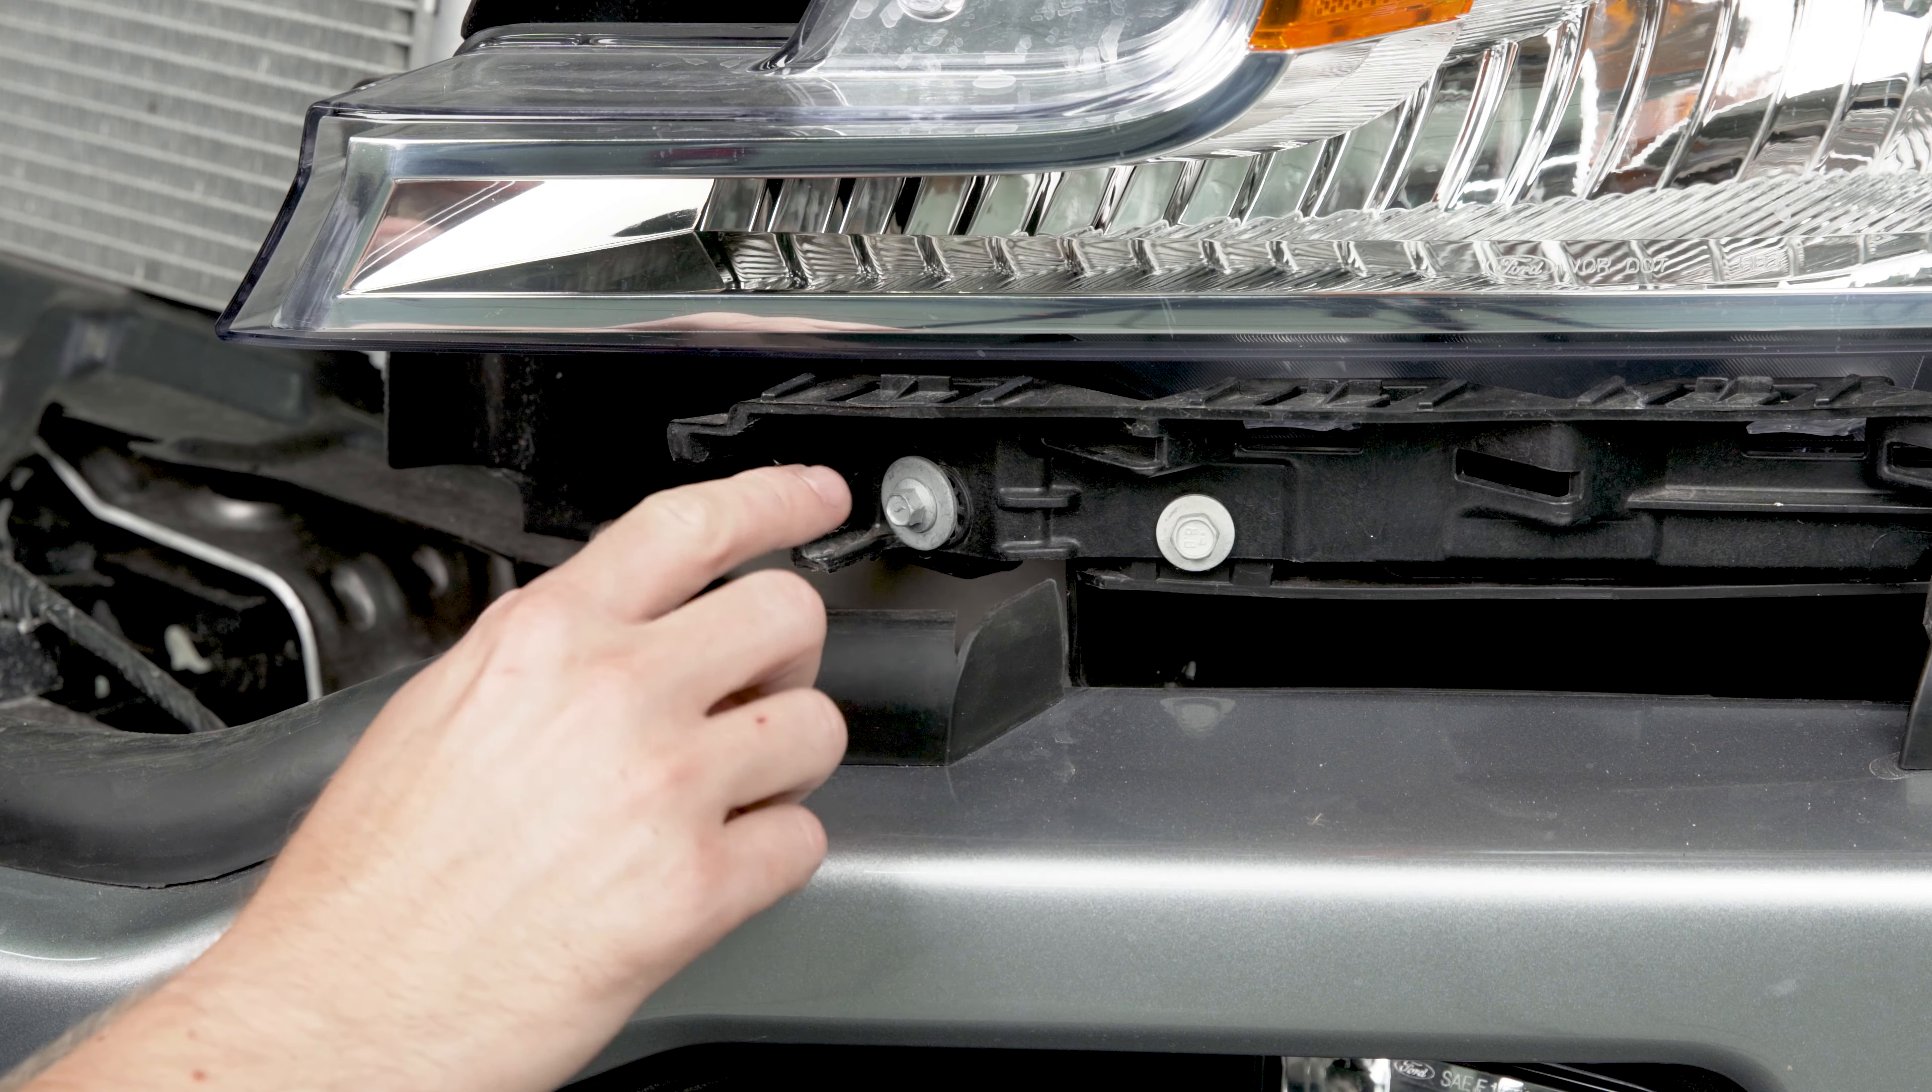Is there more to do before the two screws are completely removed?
Yes.